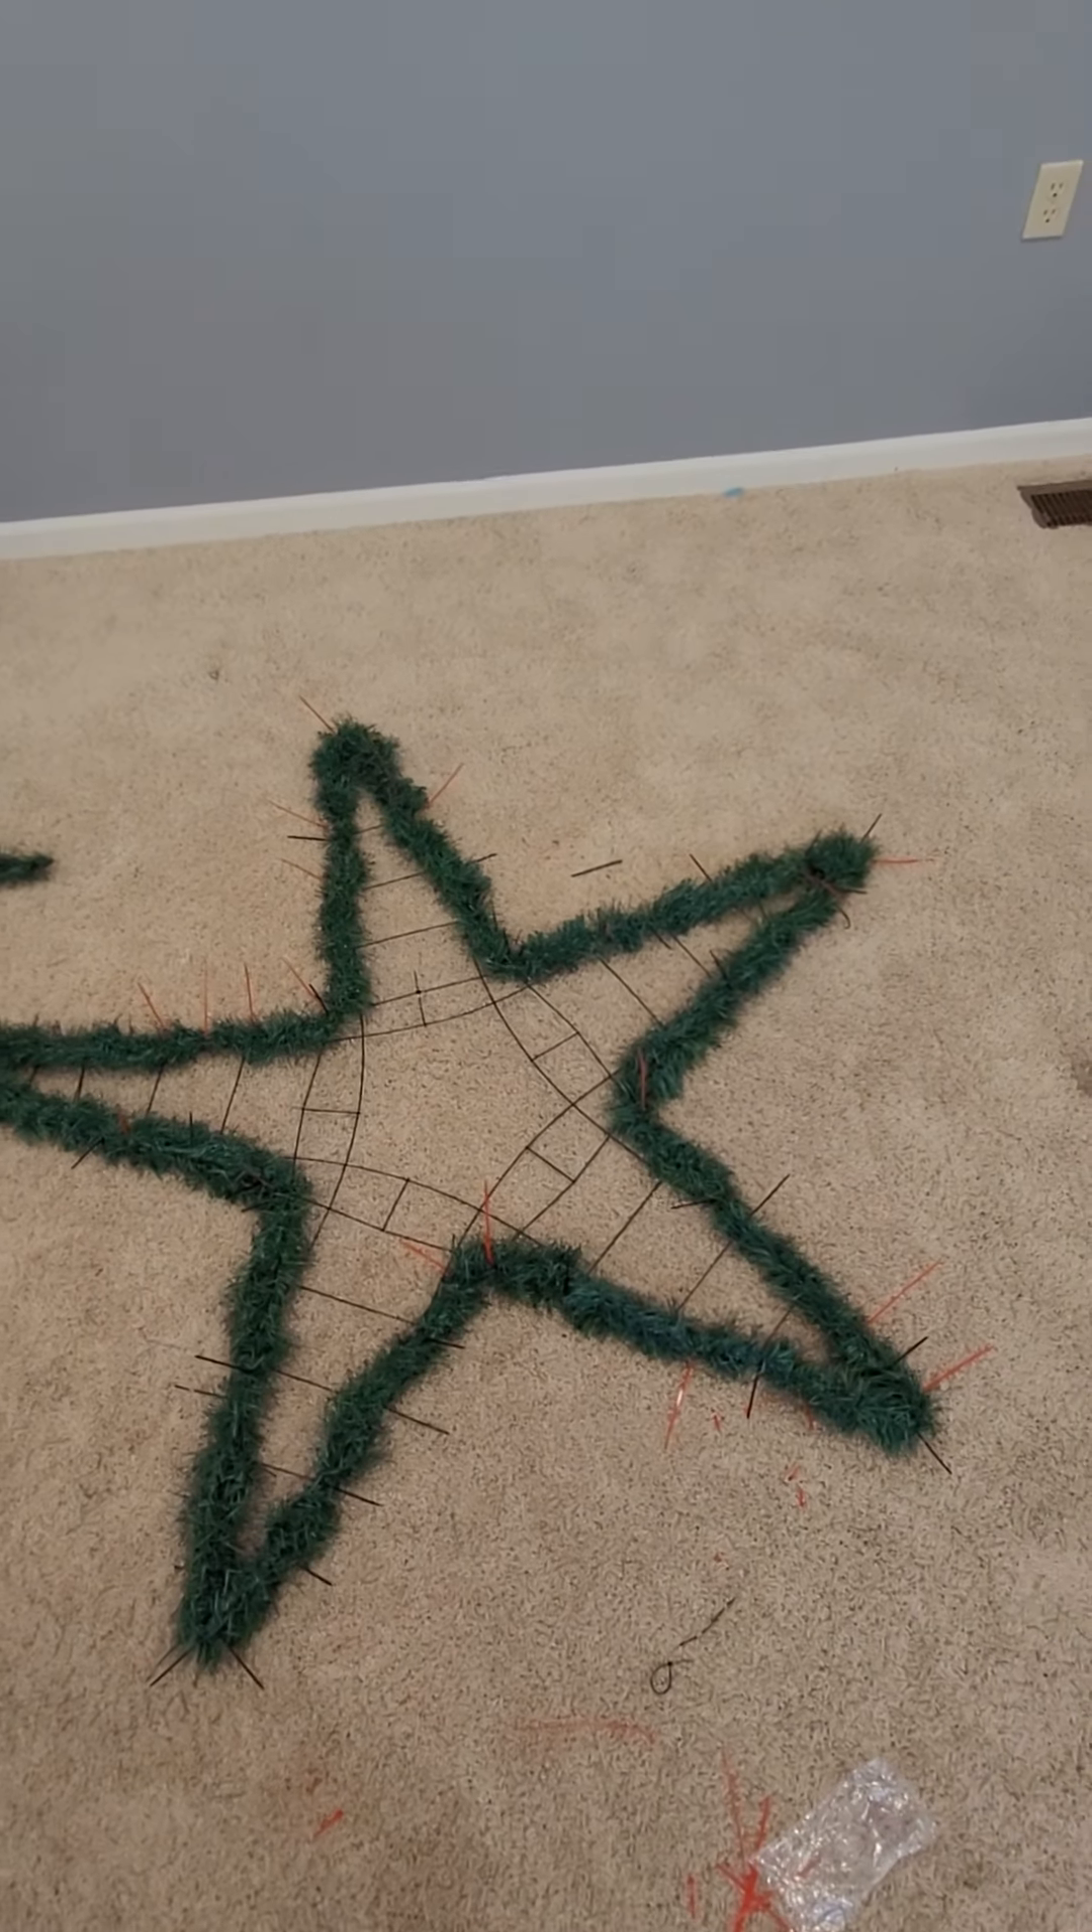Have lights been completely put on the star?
No.